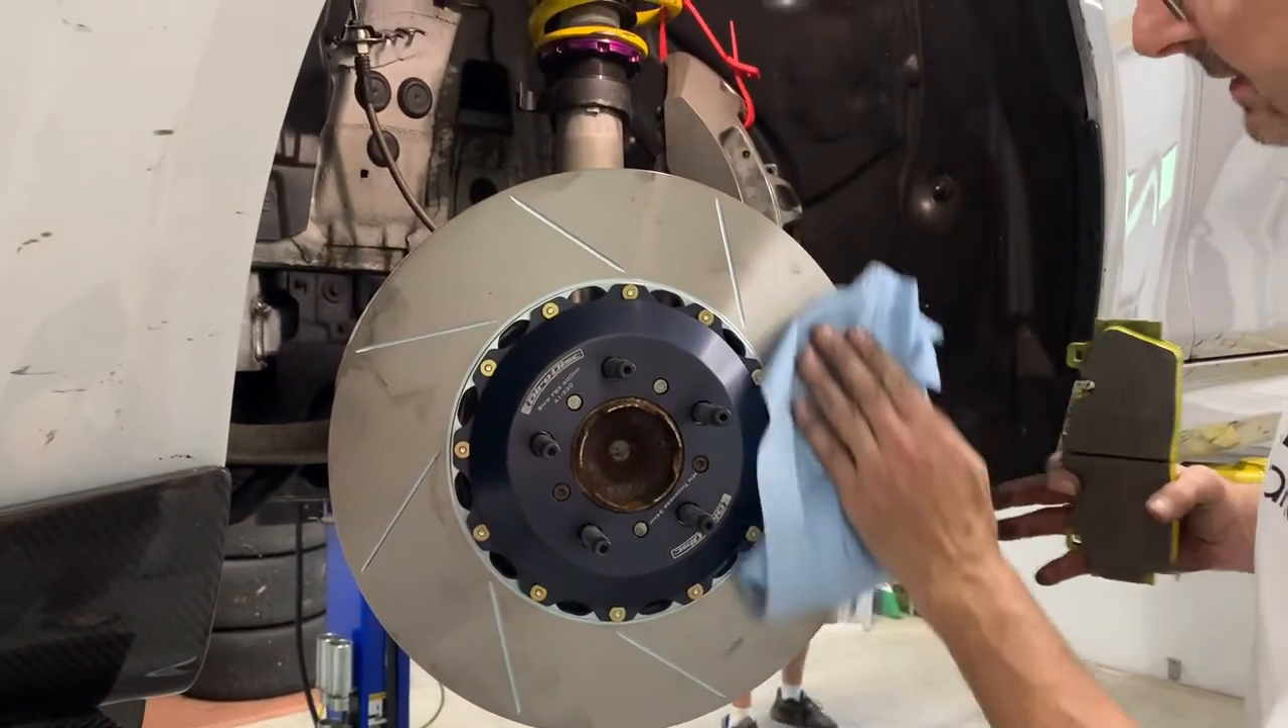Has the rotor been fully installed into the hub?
Yes.